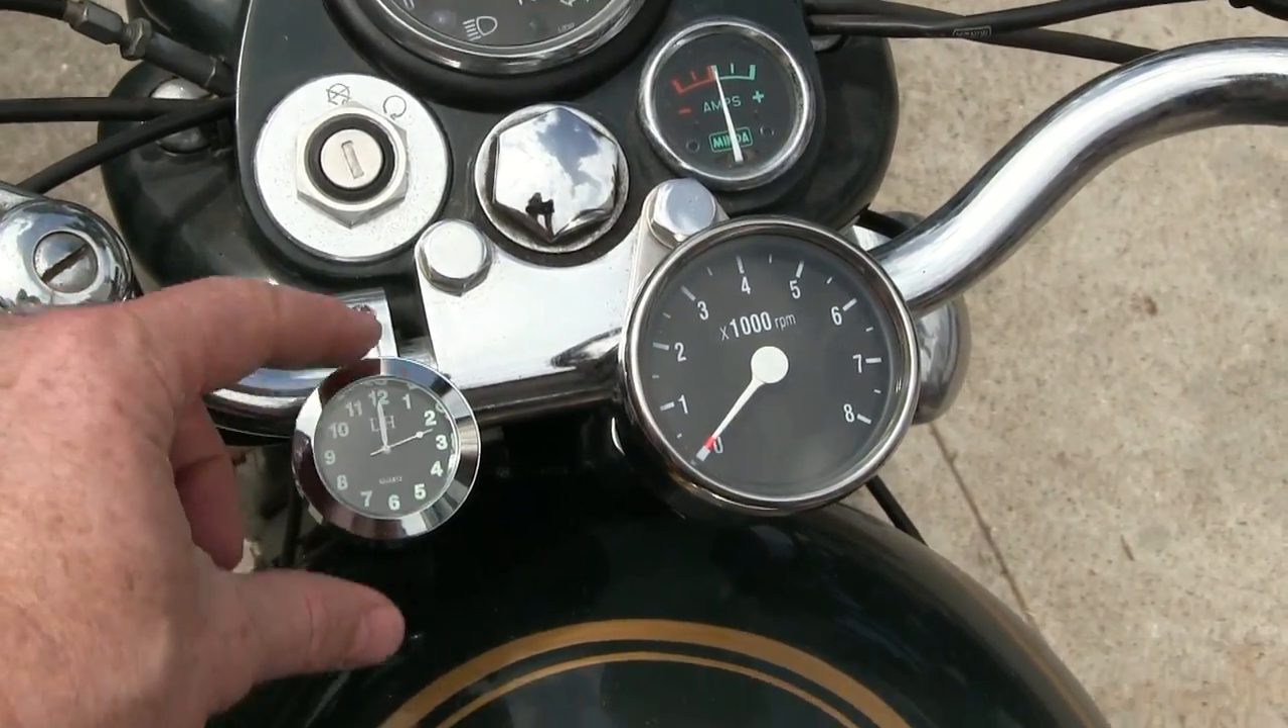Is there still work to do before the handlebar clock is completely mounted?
No.